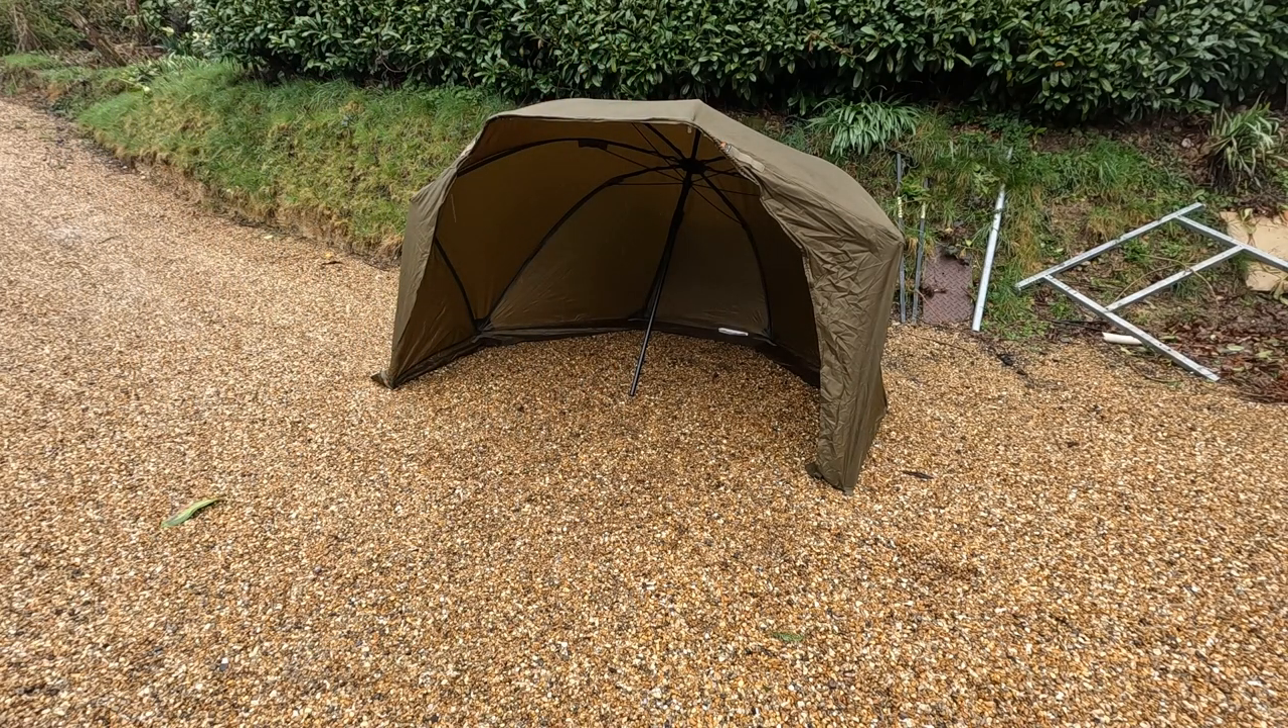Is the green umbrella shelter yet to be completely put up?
No.